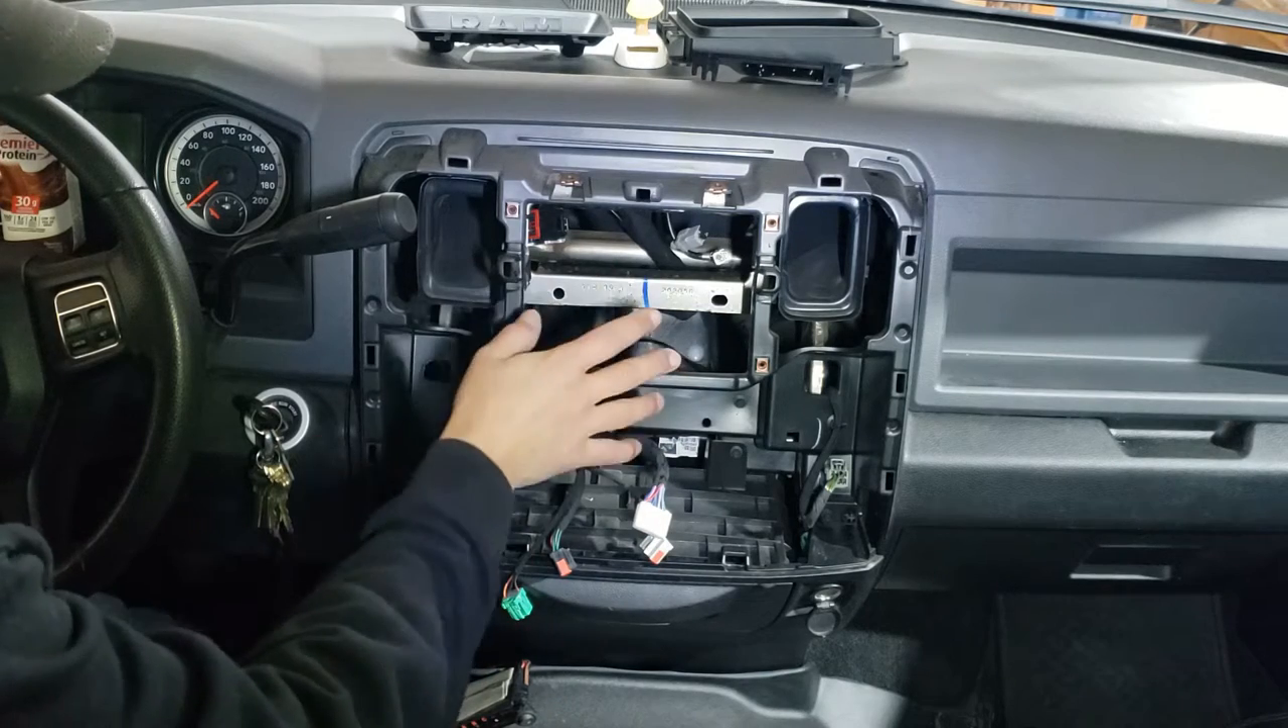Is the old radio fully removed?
Yes.